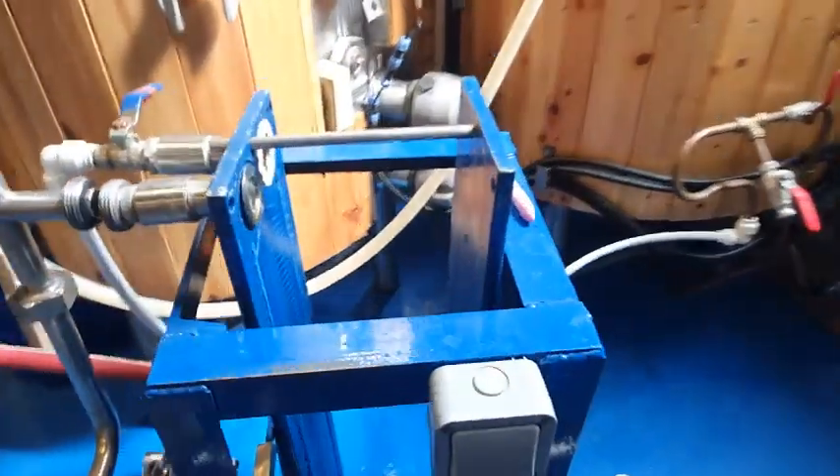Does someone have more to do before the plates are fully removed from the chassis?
No.